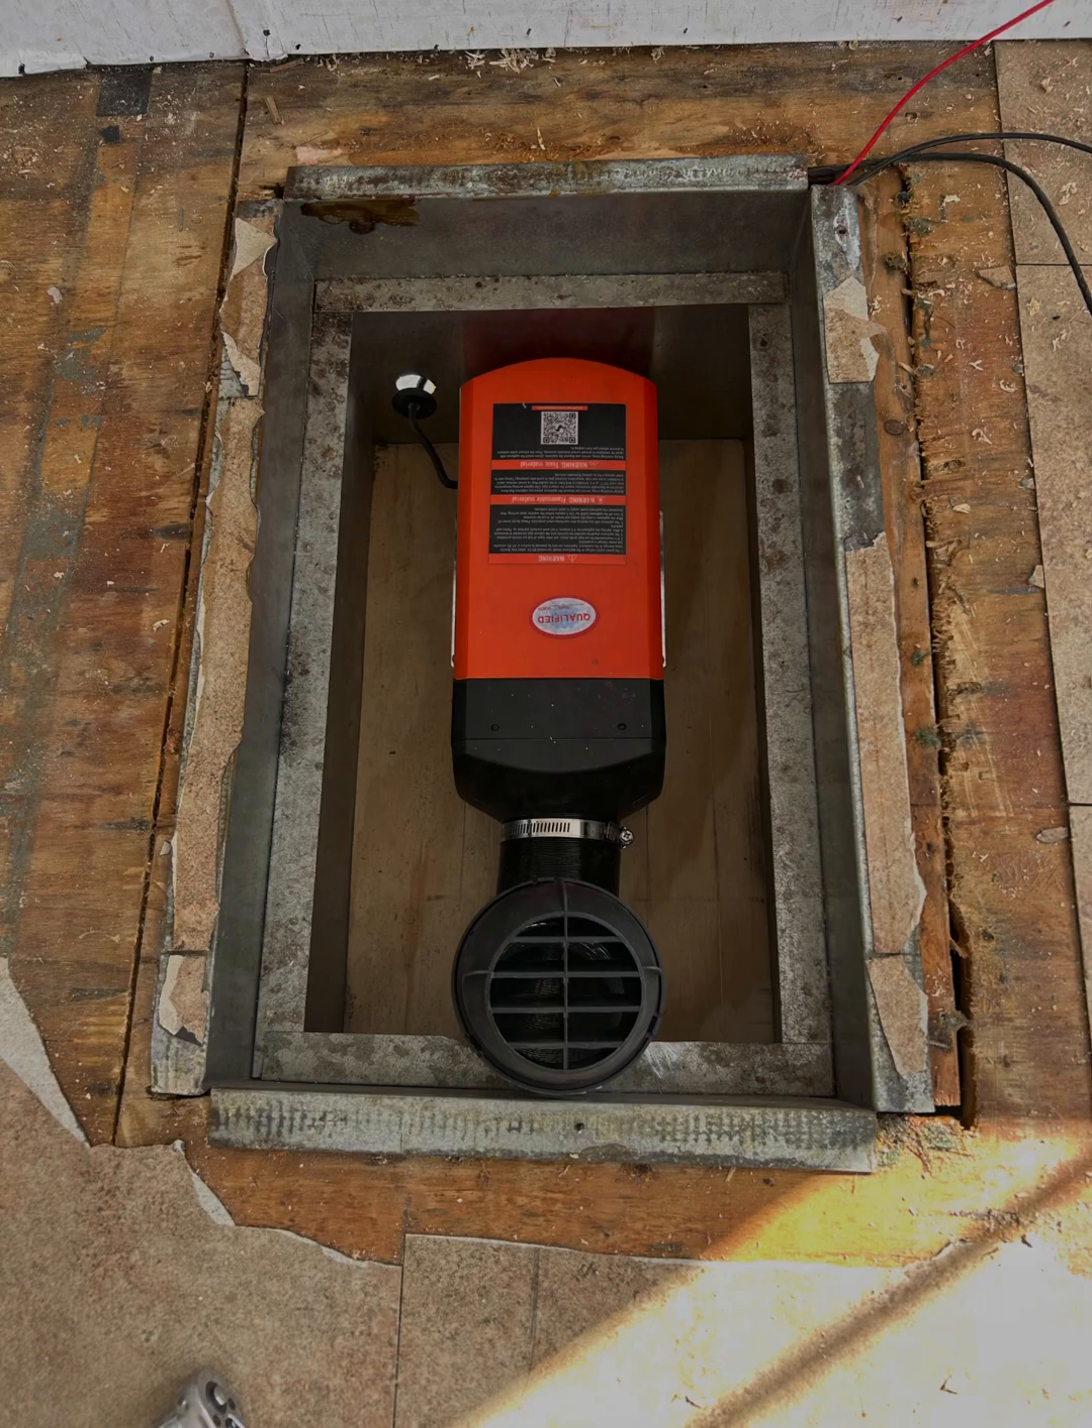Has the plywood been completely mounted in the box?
Yes.